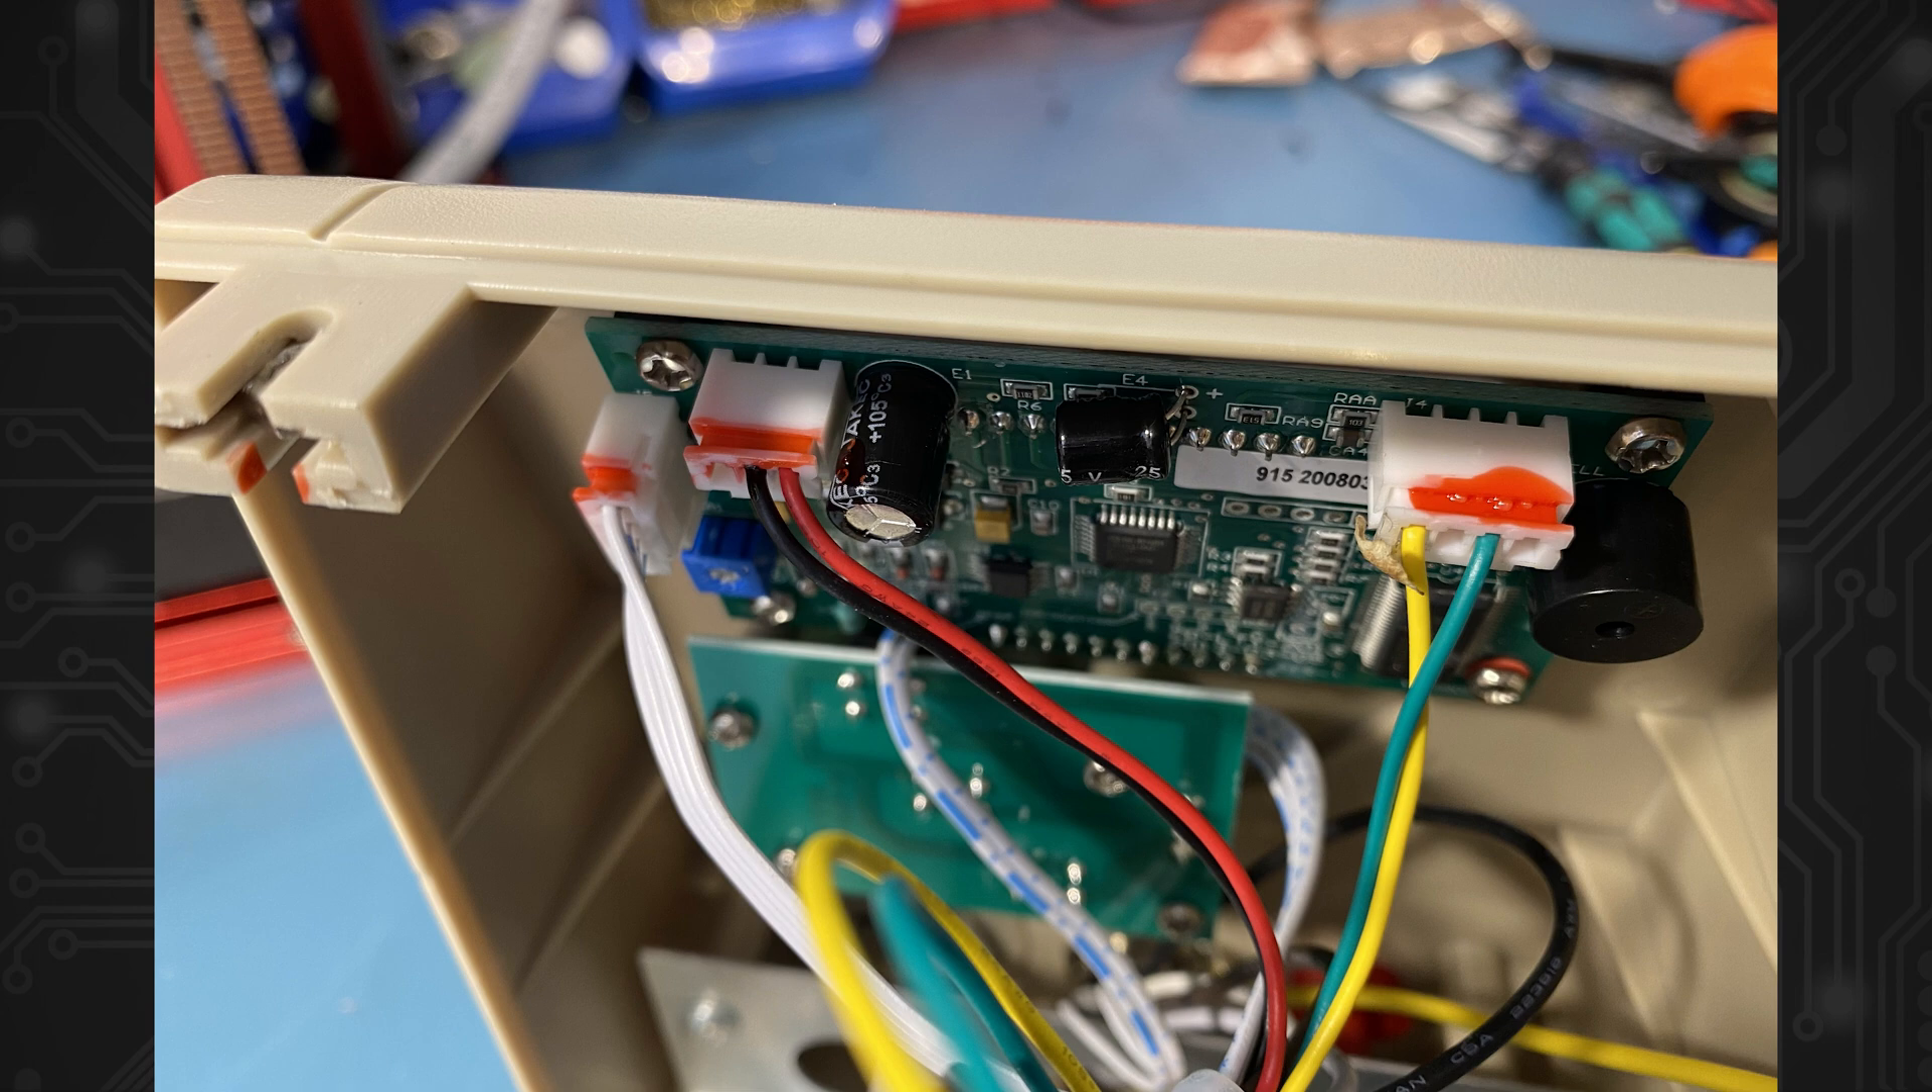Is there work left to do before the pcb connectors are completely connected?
No.